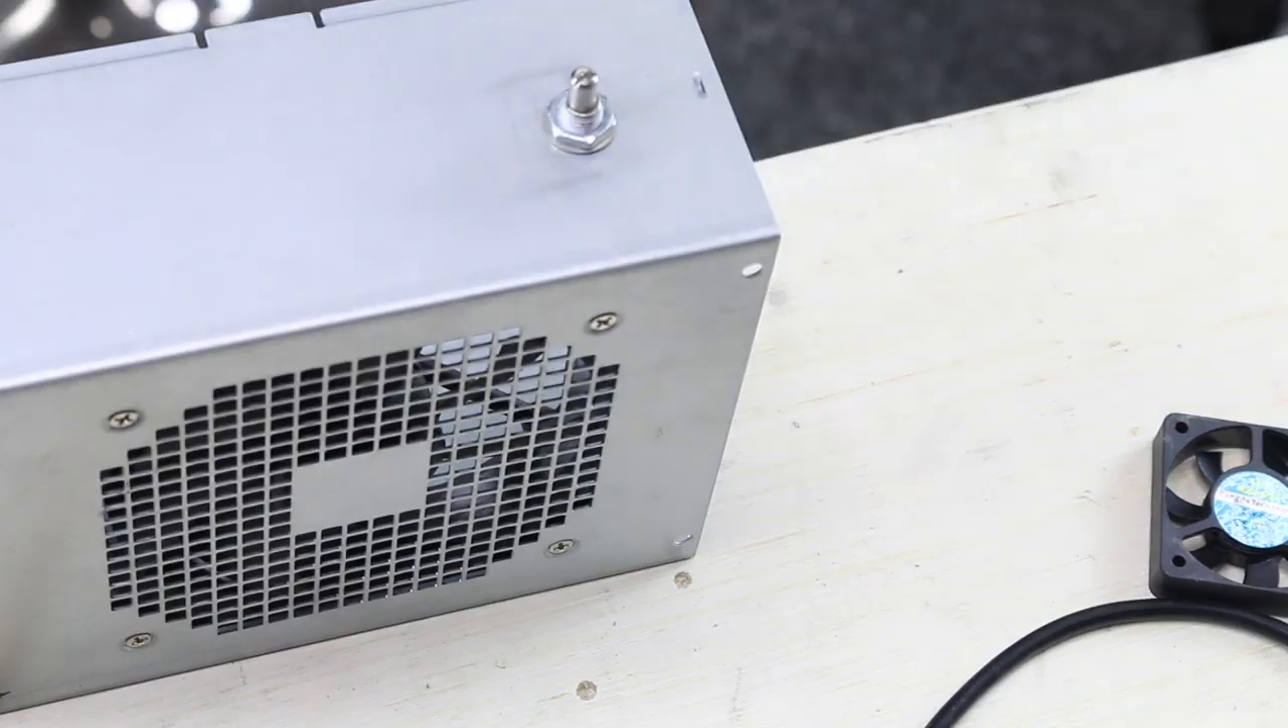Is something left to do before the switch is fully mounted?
No.